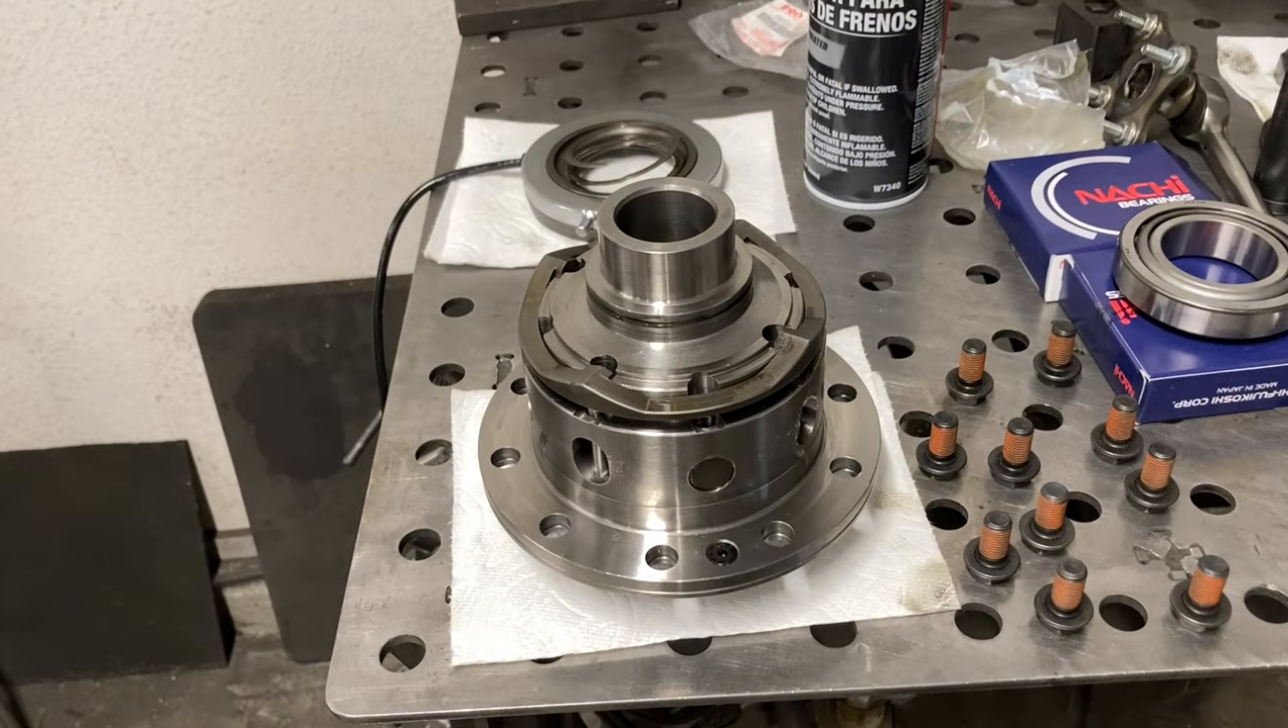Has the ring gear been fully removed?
Yes.